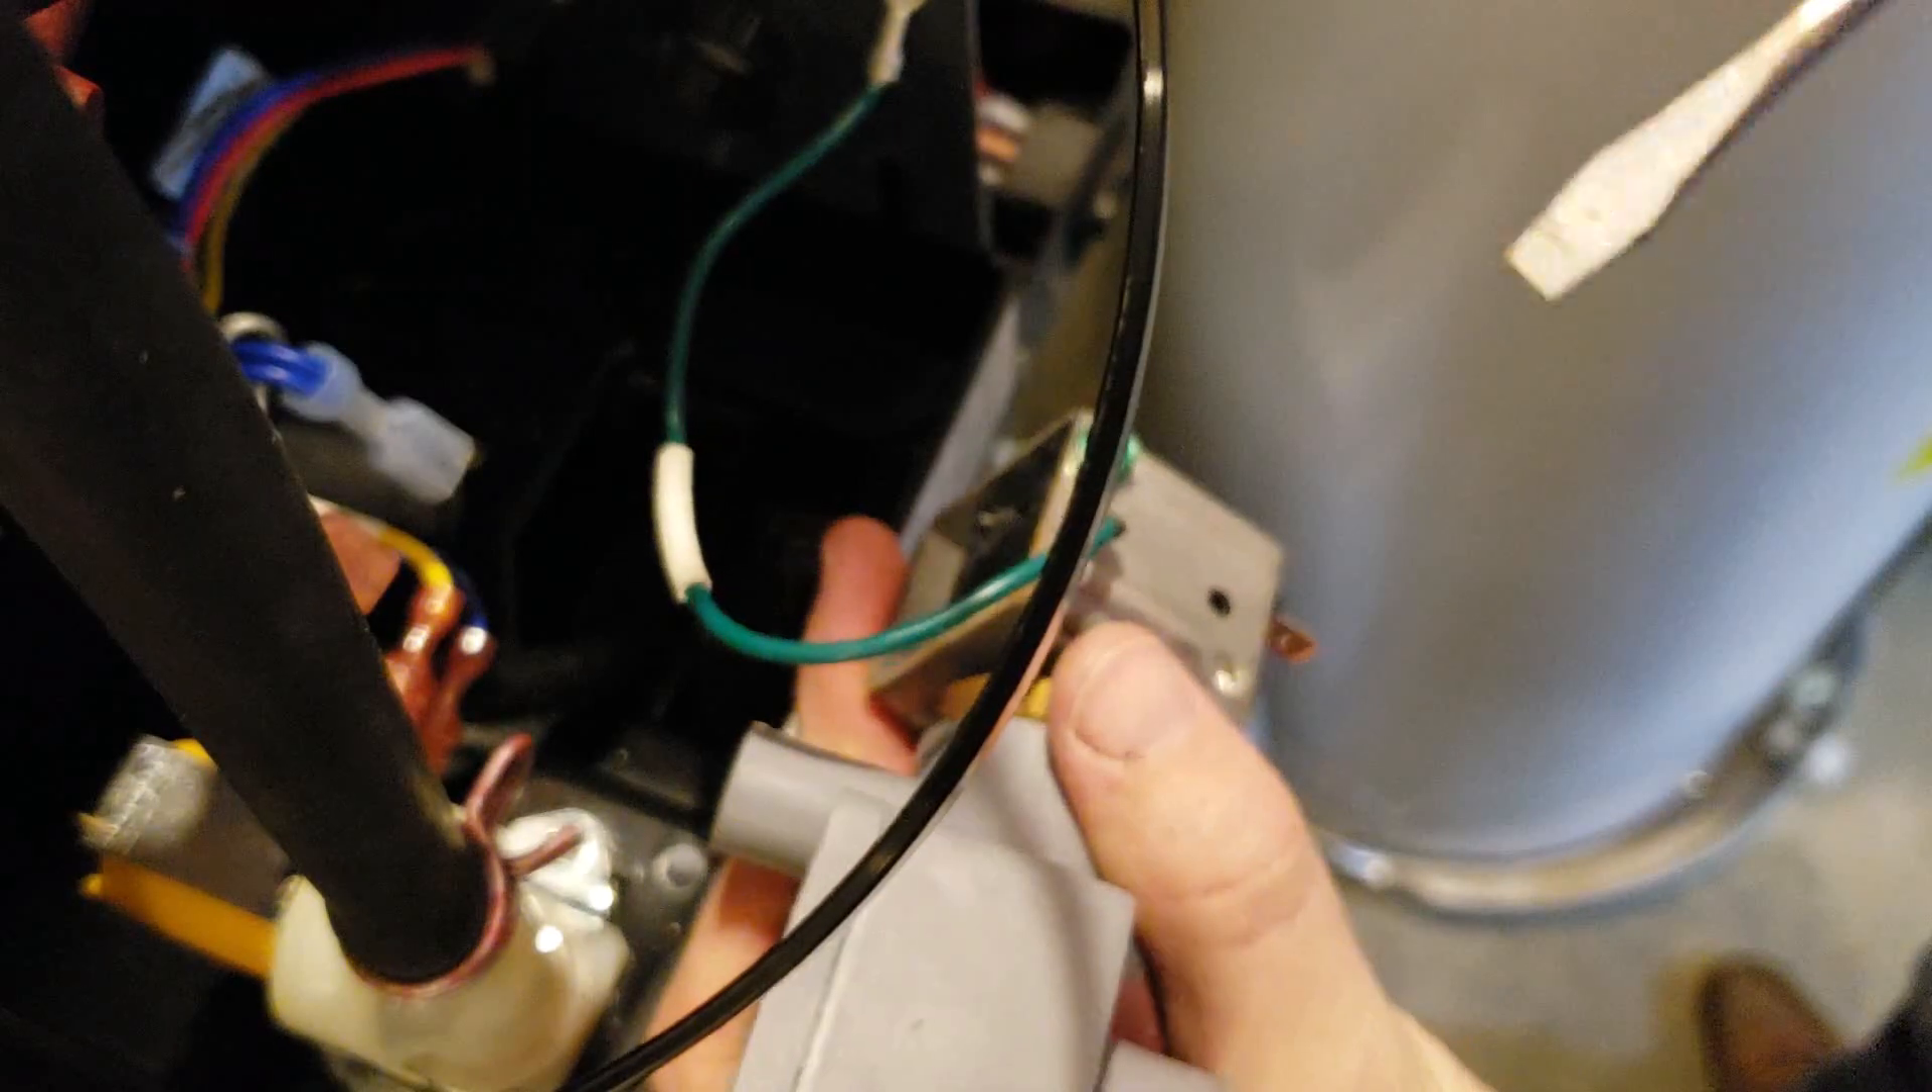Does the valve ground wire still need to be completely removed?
Yes.